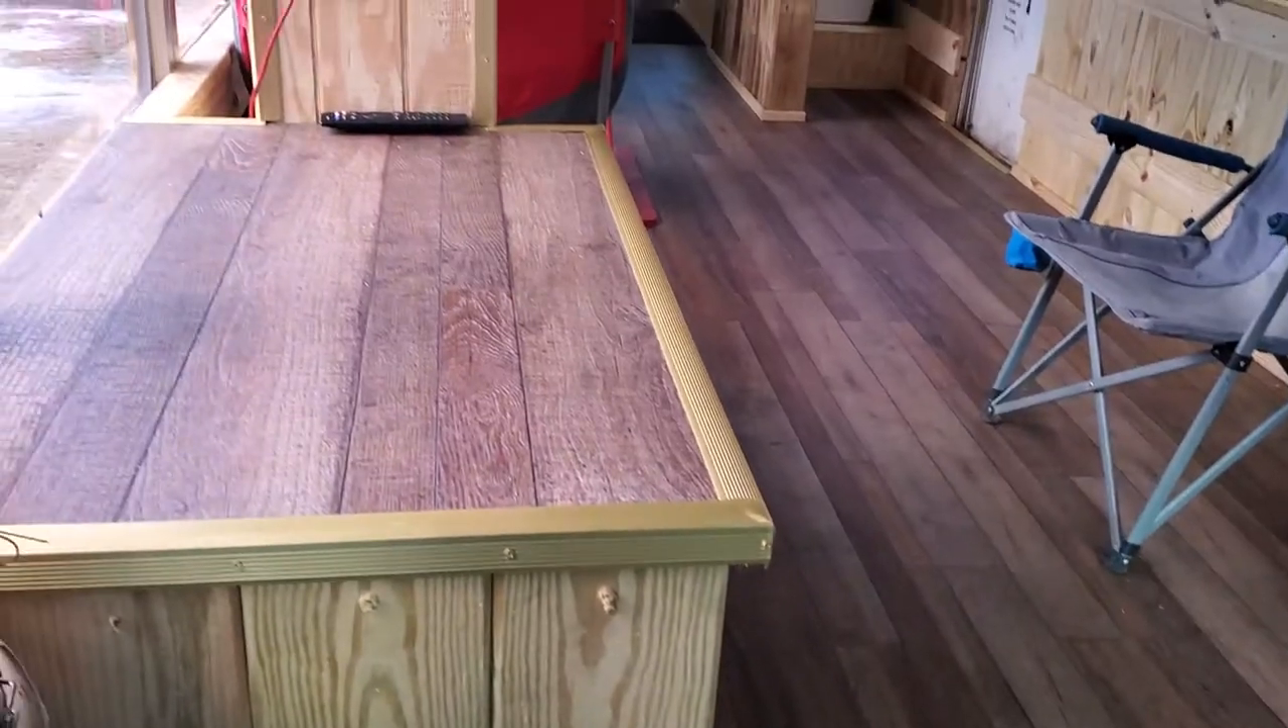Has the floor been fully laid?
Yes.